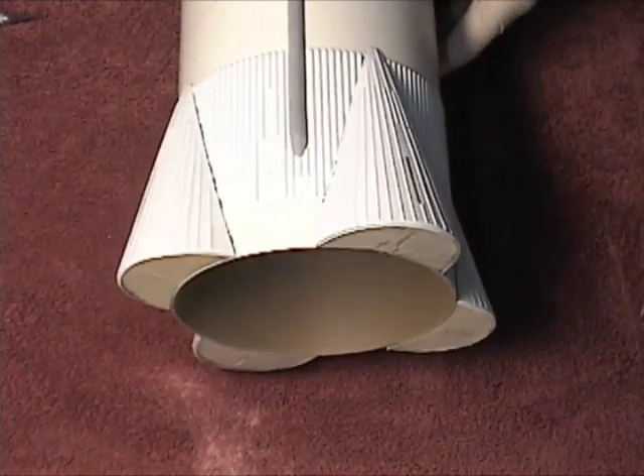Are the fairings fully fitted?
Yes.